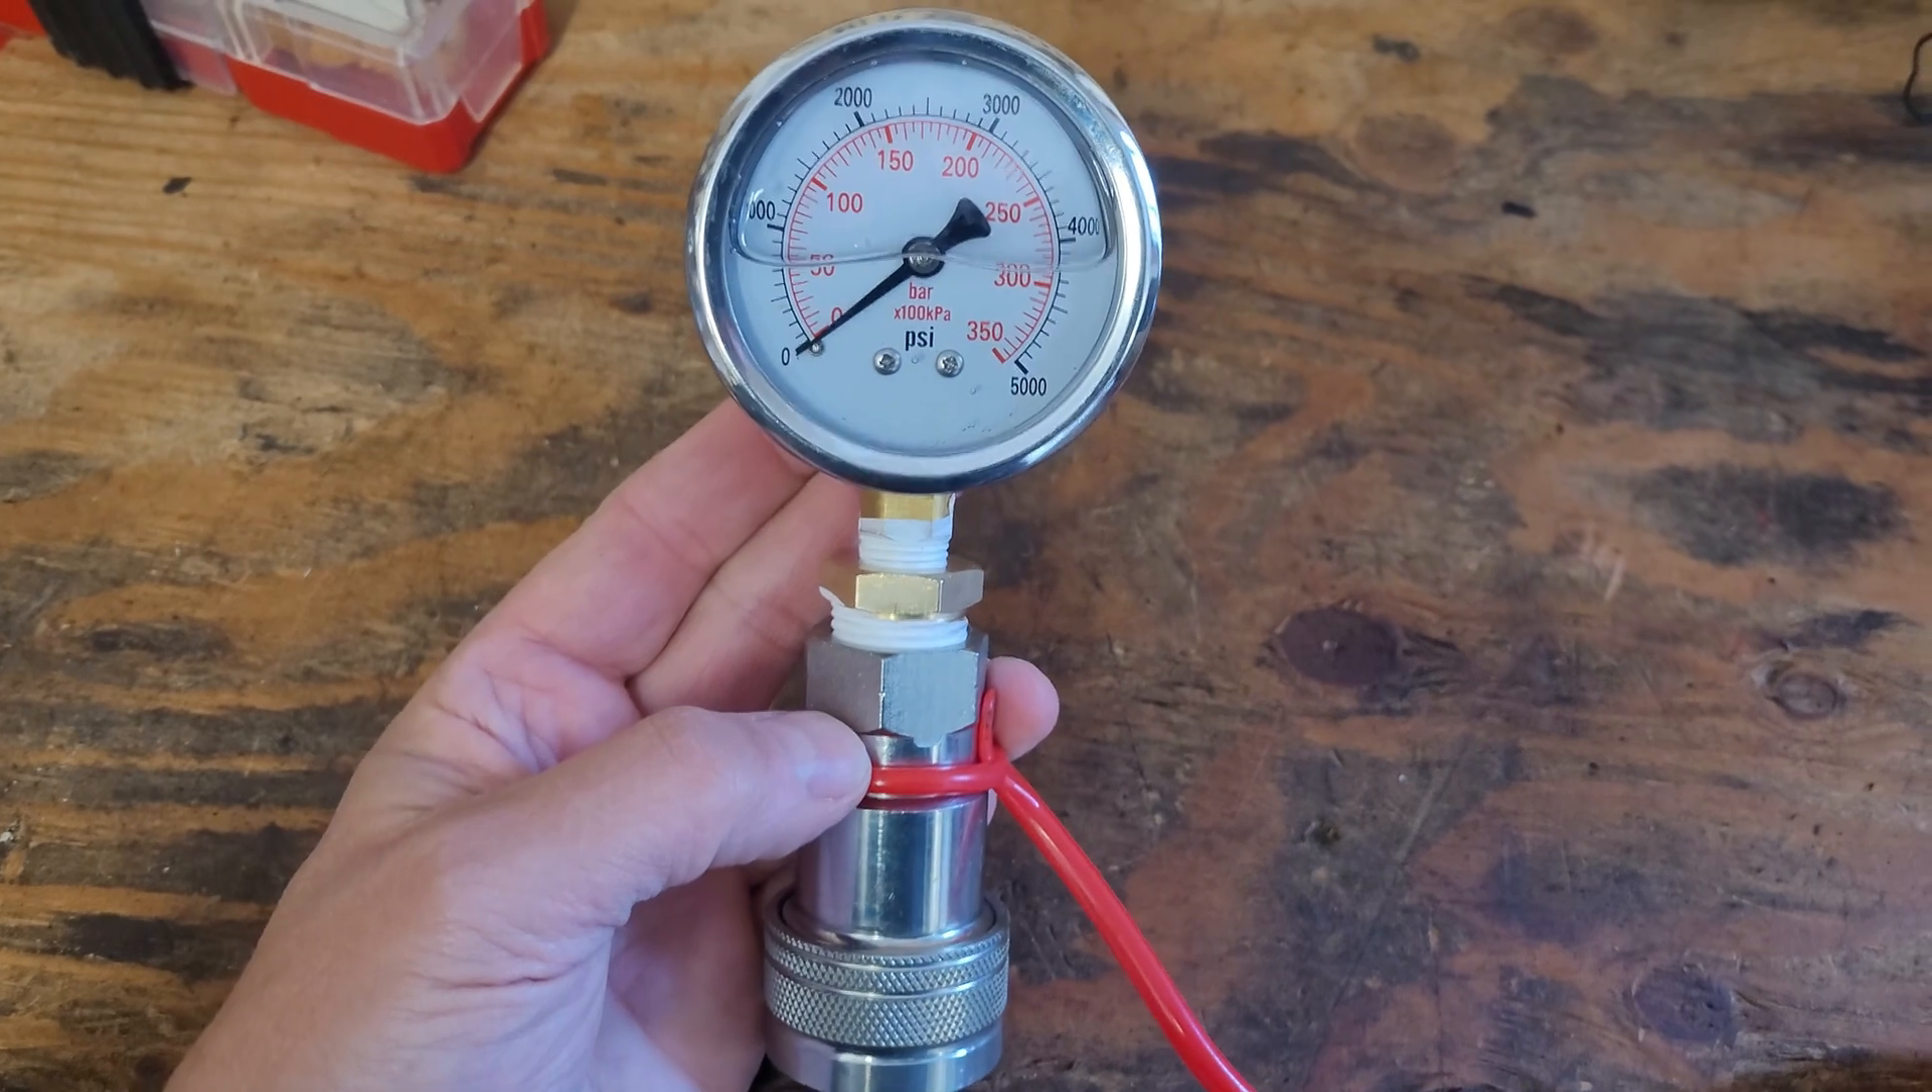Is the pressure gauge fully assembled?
Yes.